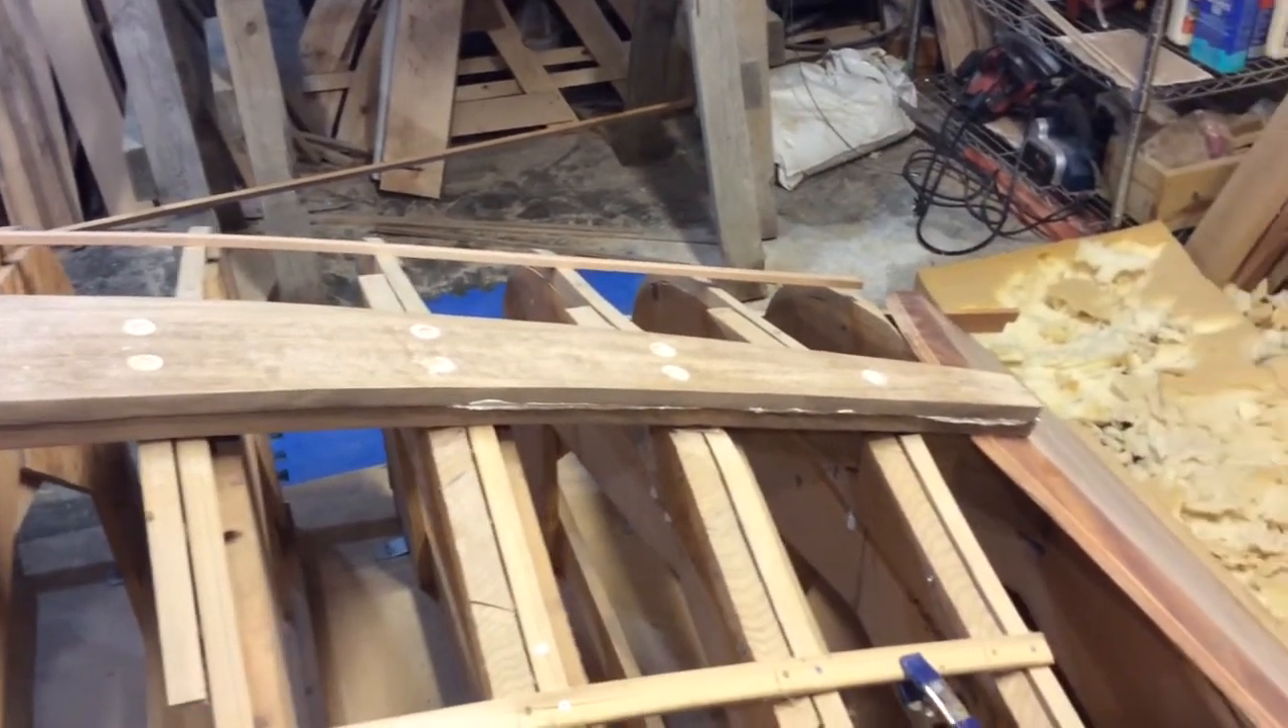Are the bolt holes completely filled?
Yes.